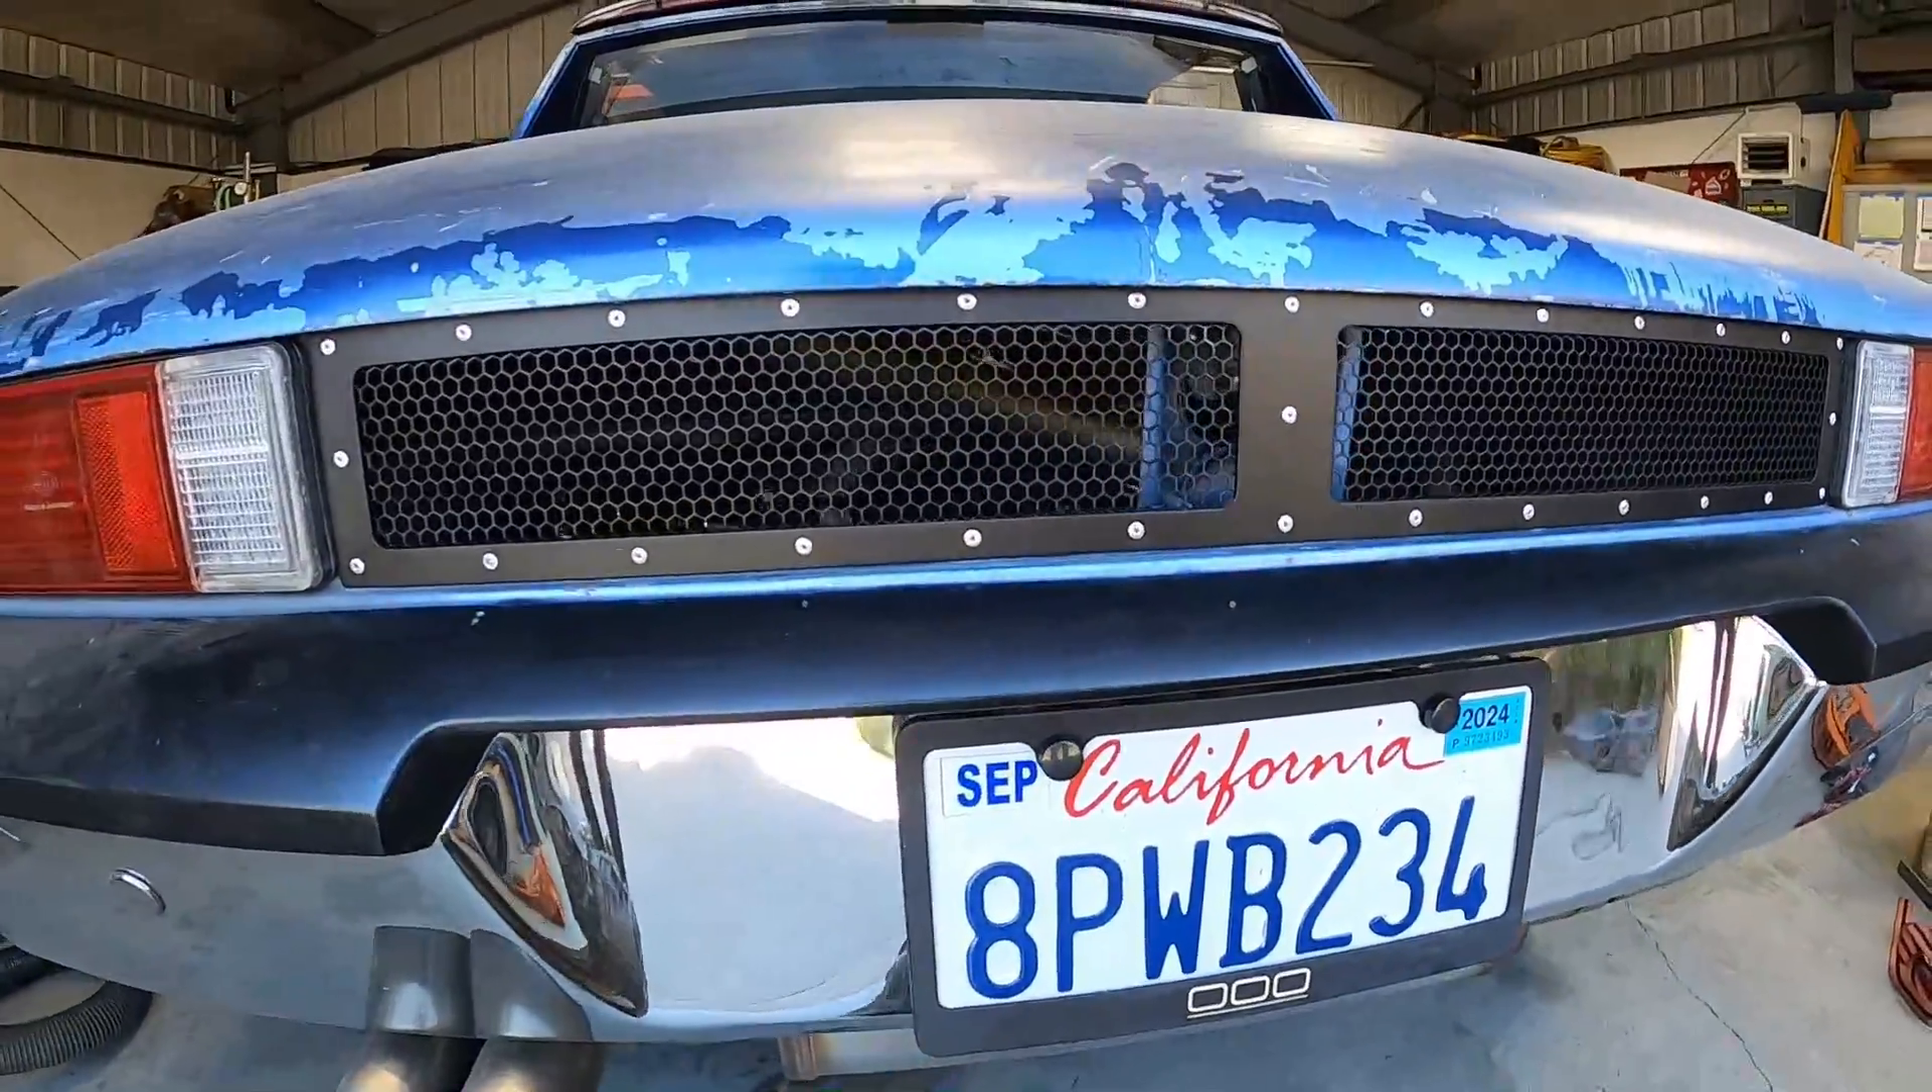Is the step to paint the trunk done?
No.